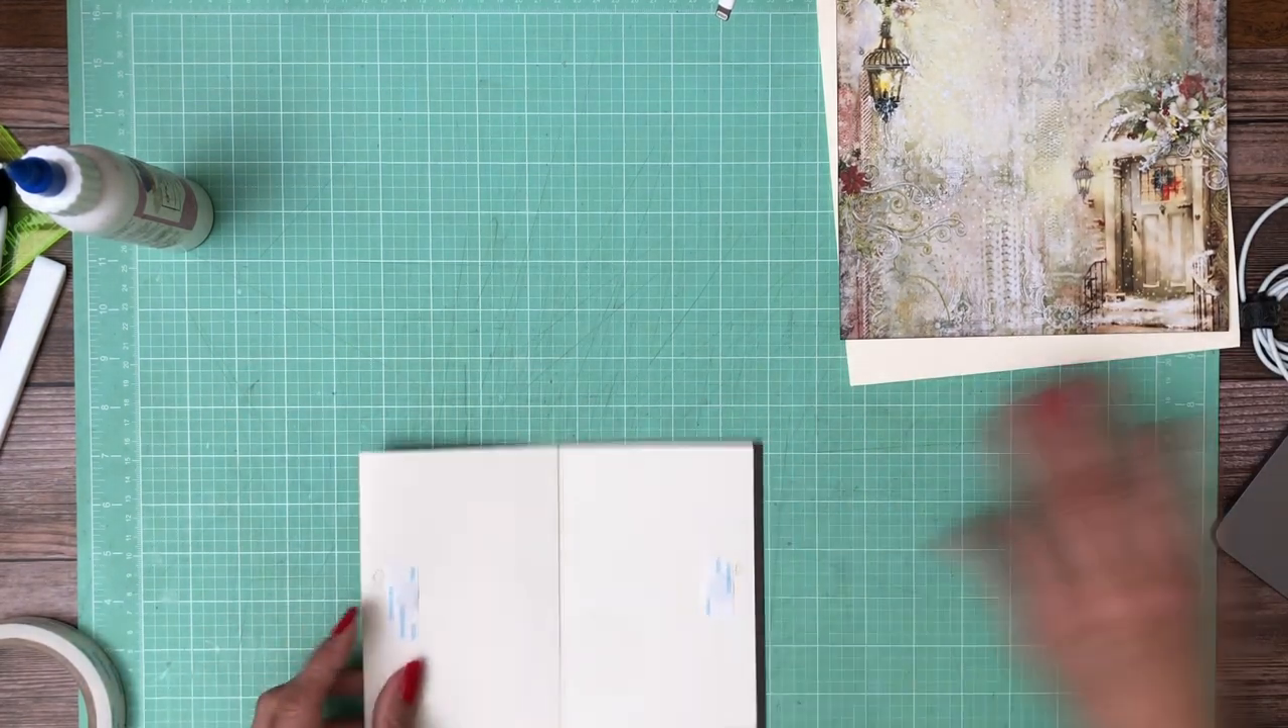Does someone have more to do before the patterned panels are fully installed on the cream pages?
Yes.